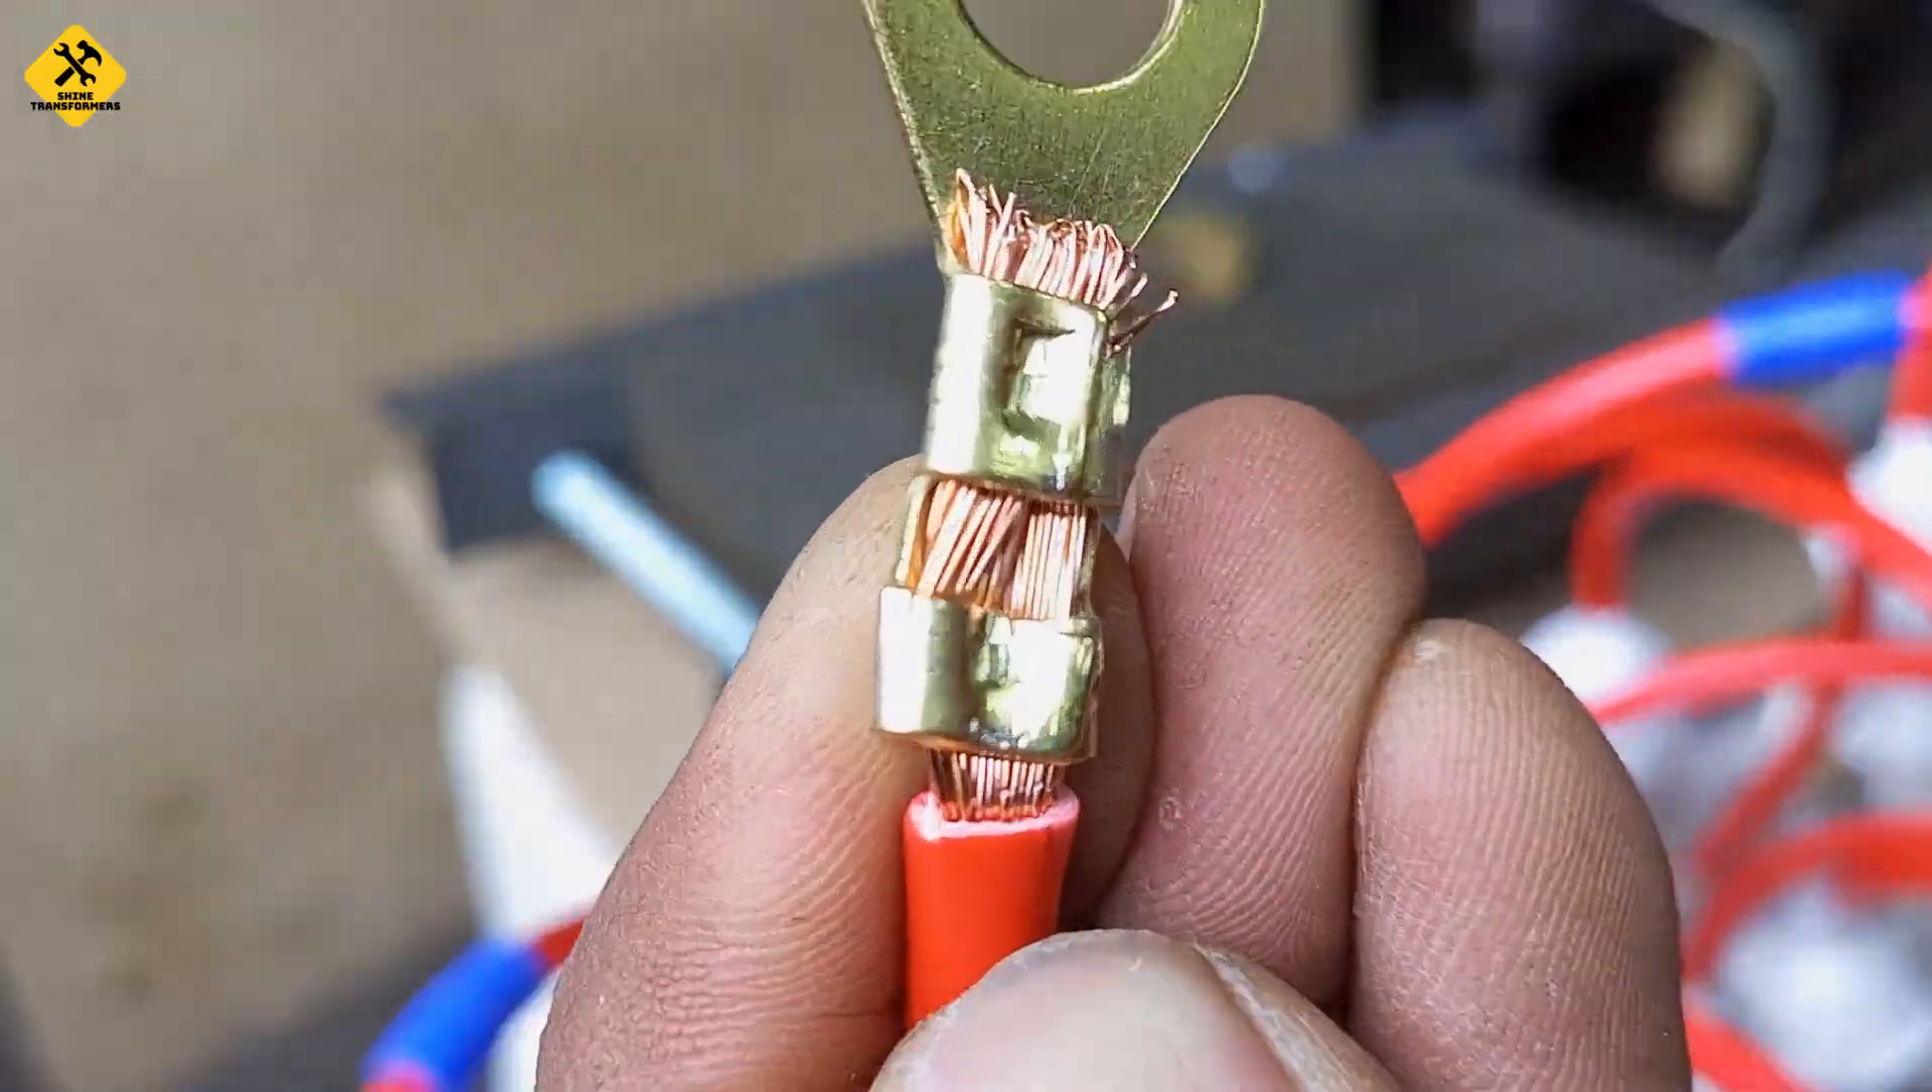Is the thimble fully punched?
Yes.